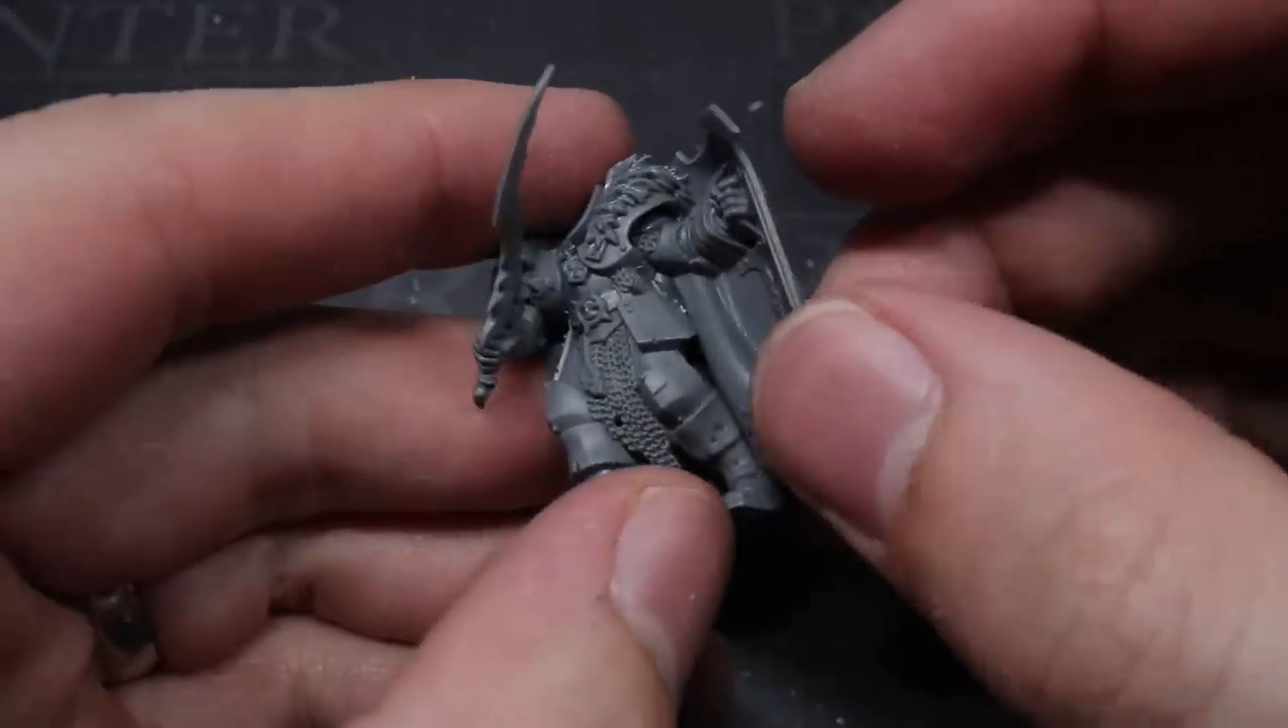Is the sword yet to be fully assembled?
No.